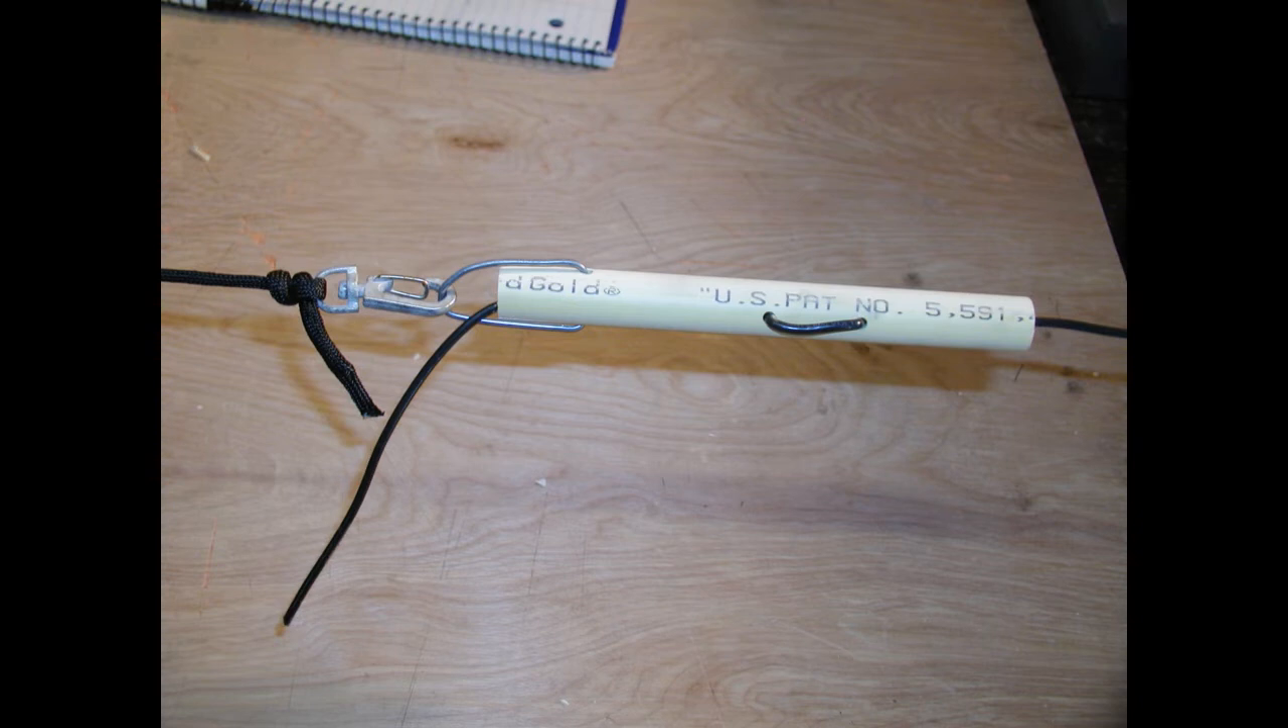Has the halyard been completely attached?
Yes.